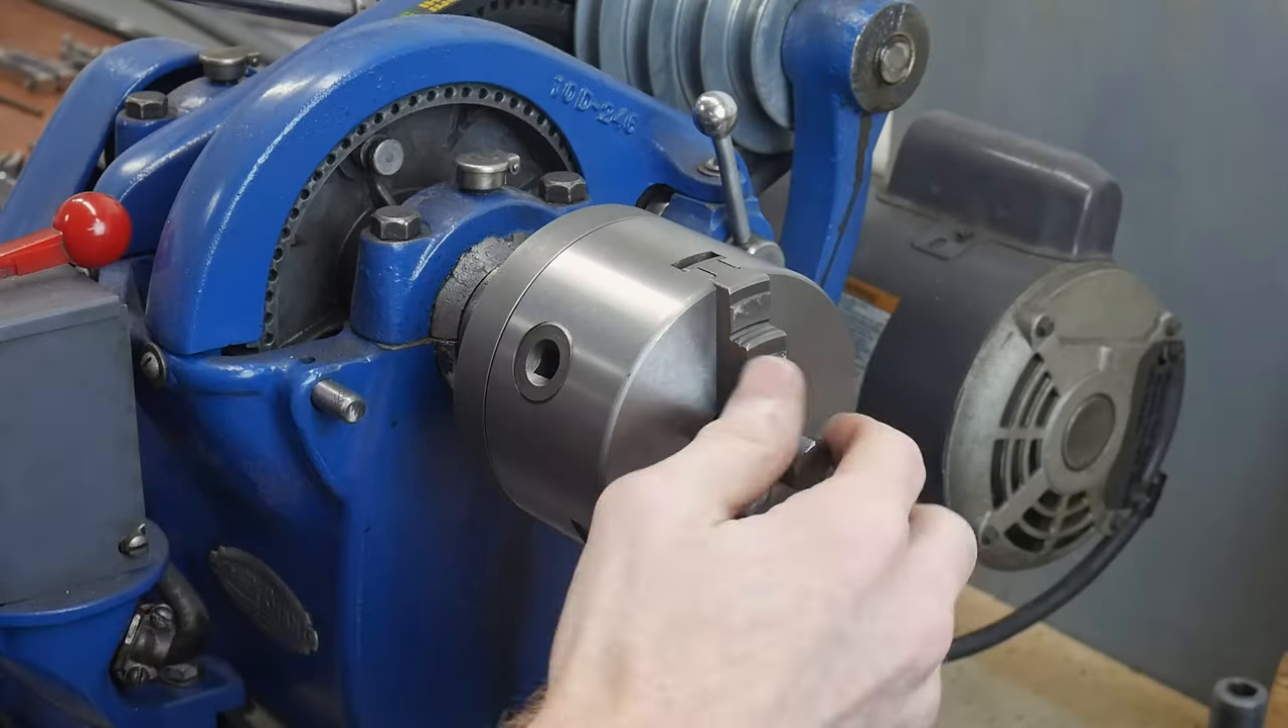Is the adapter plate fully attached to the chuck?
Yes.